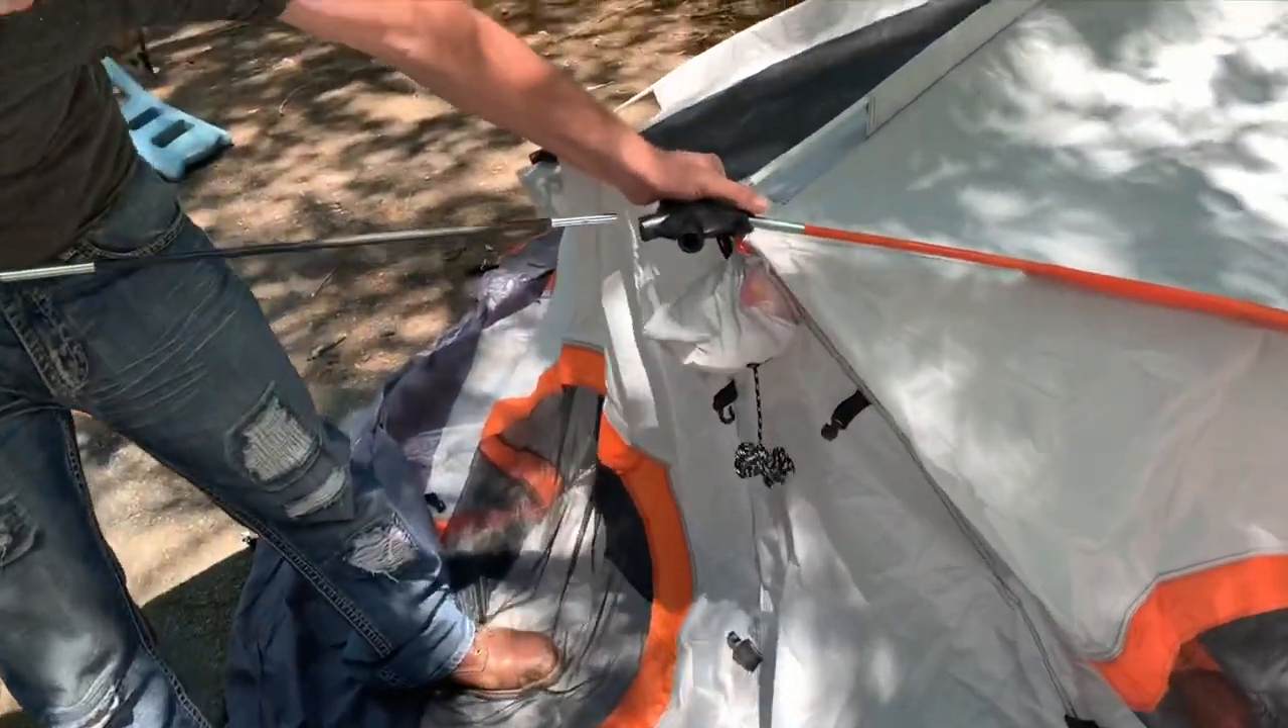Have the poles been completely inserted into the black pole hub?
No.